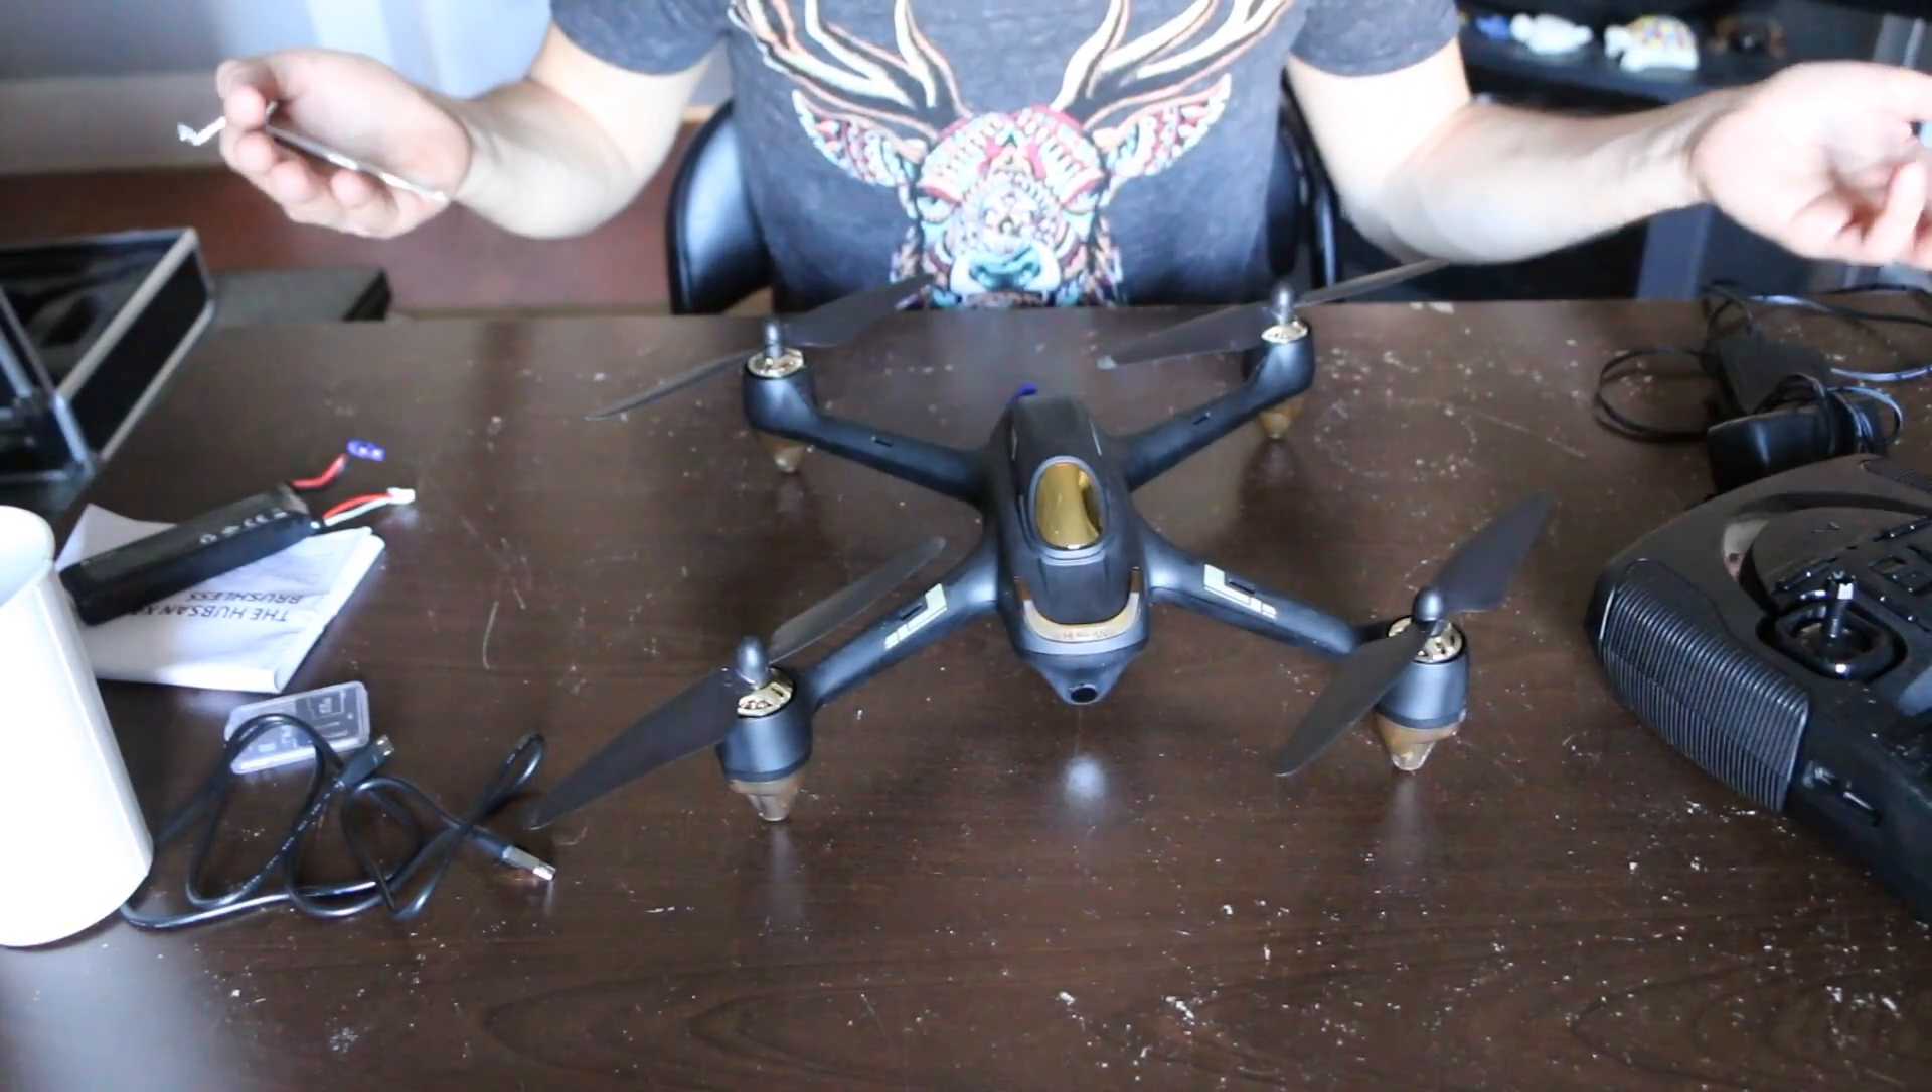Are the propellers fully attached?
Yes.